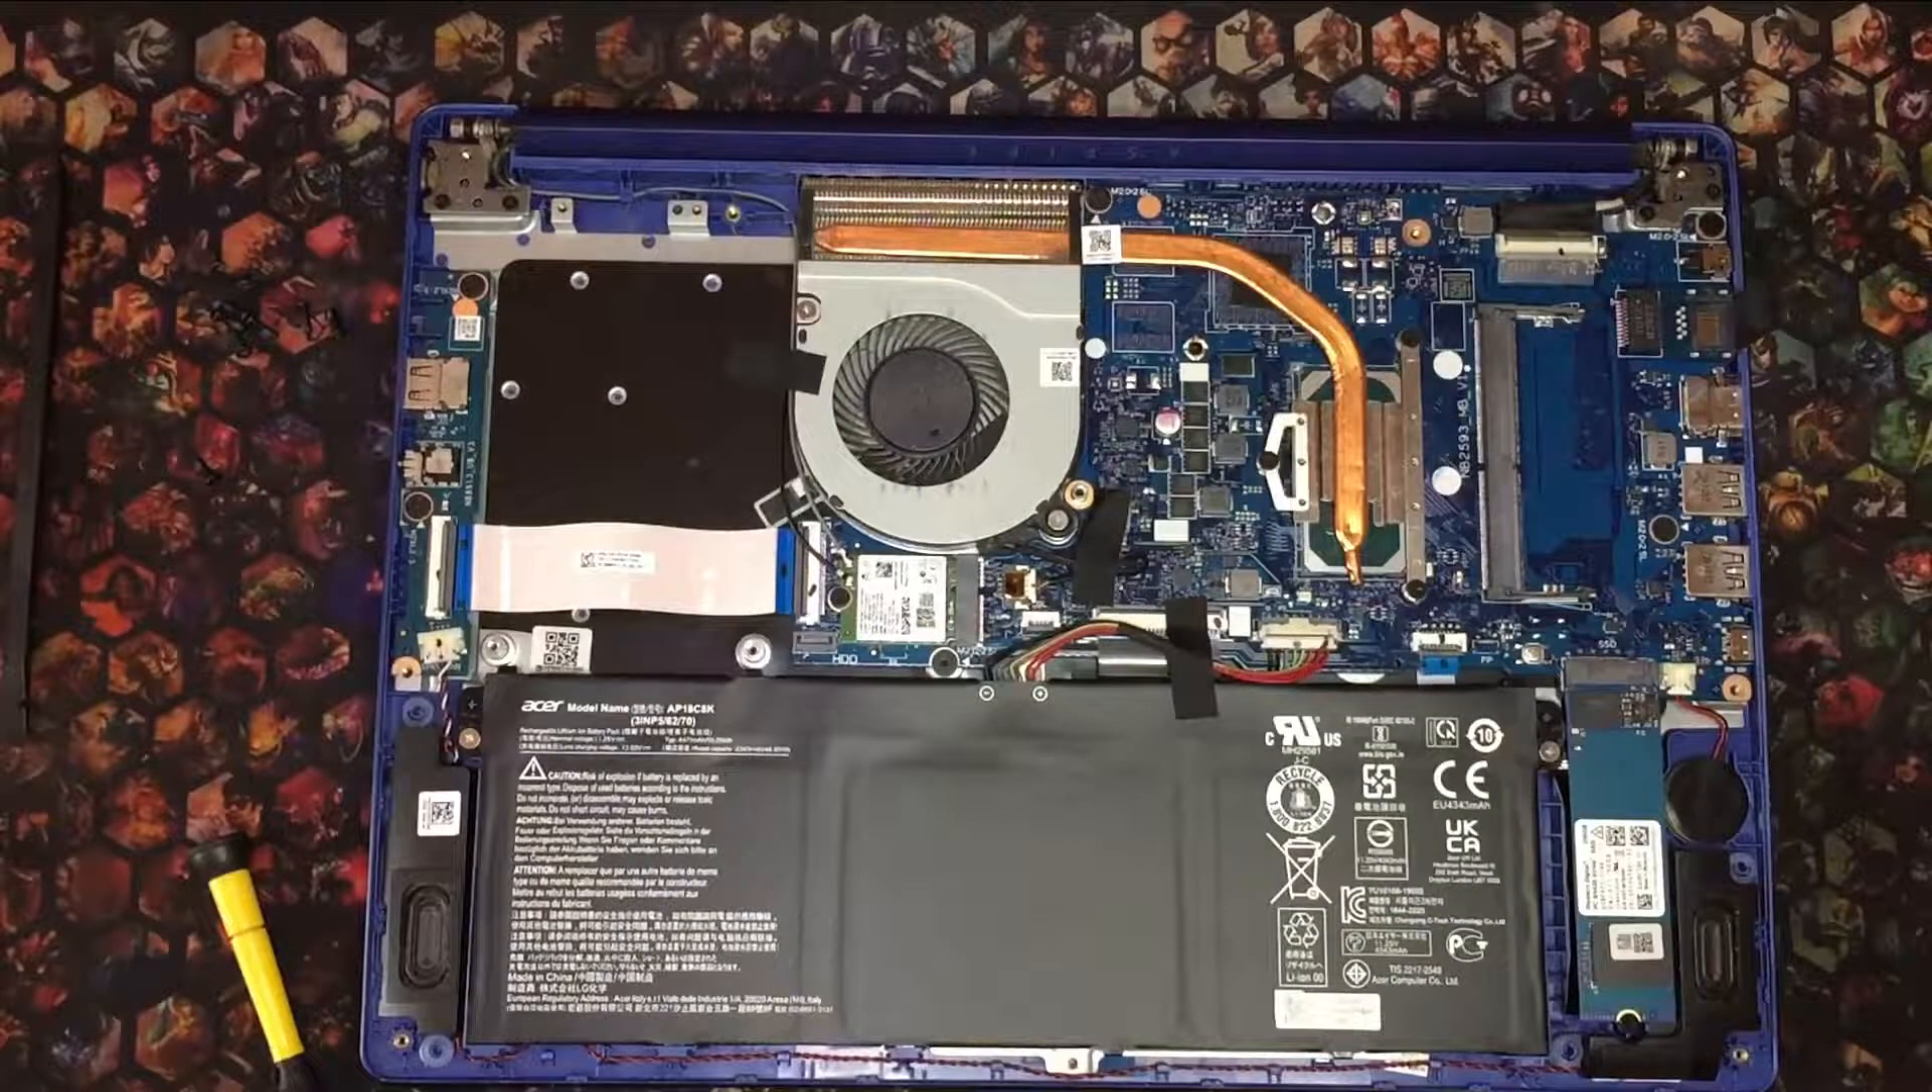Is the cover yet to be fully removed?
No.